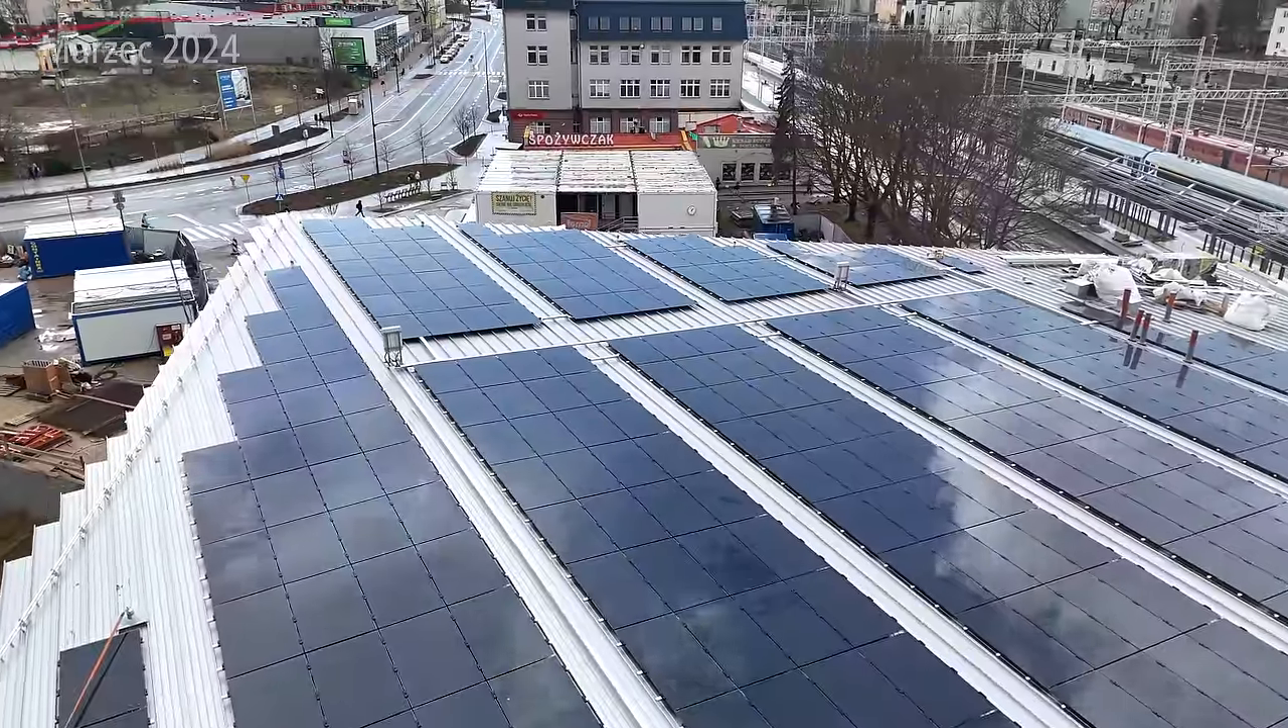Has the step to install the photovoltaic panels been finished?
Yes.